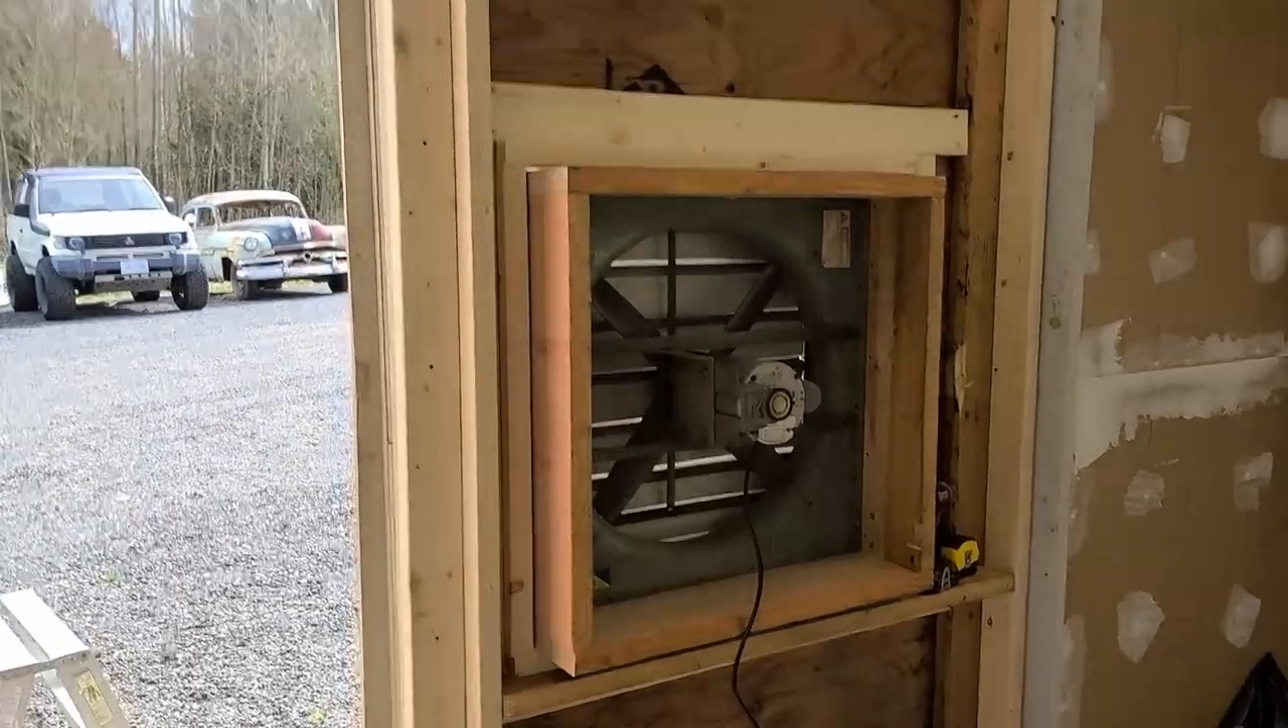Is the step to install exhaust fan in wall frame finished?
Yes.